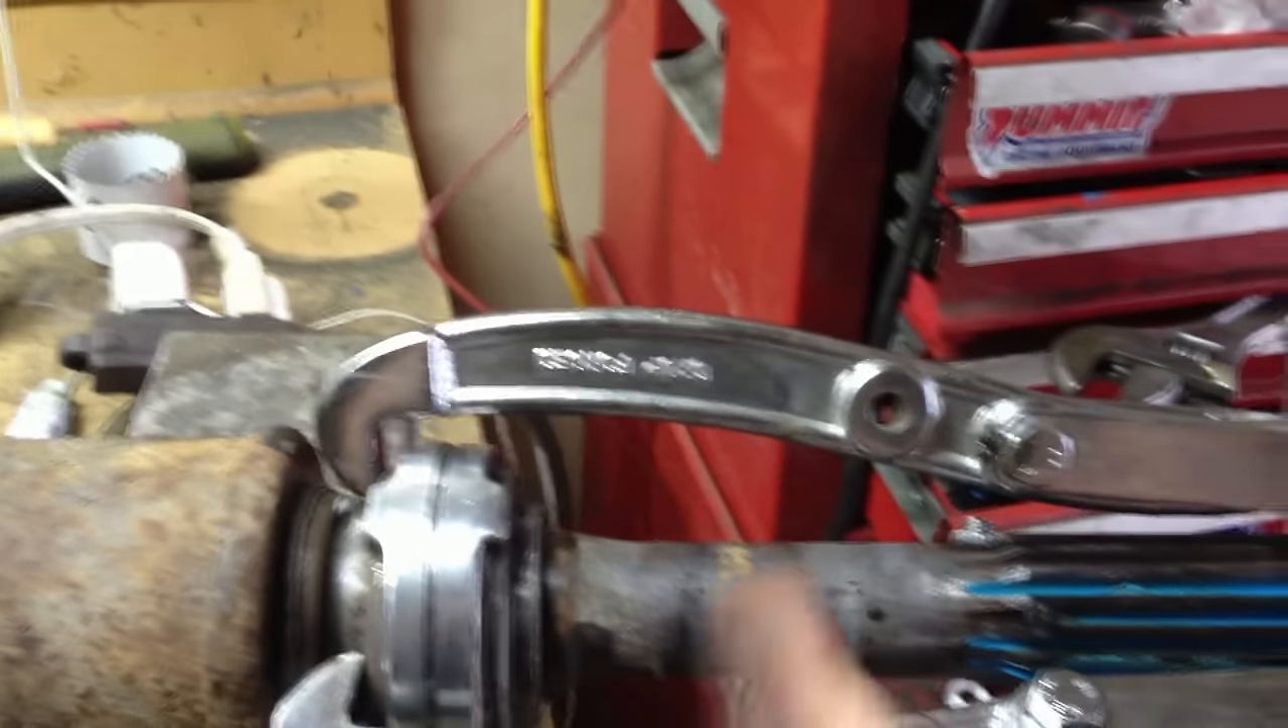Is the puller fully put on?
Yes.